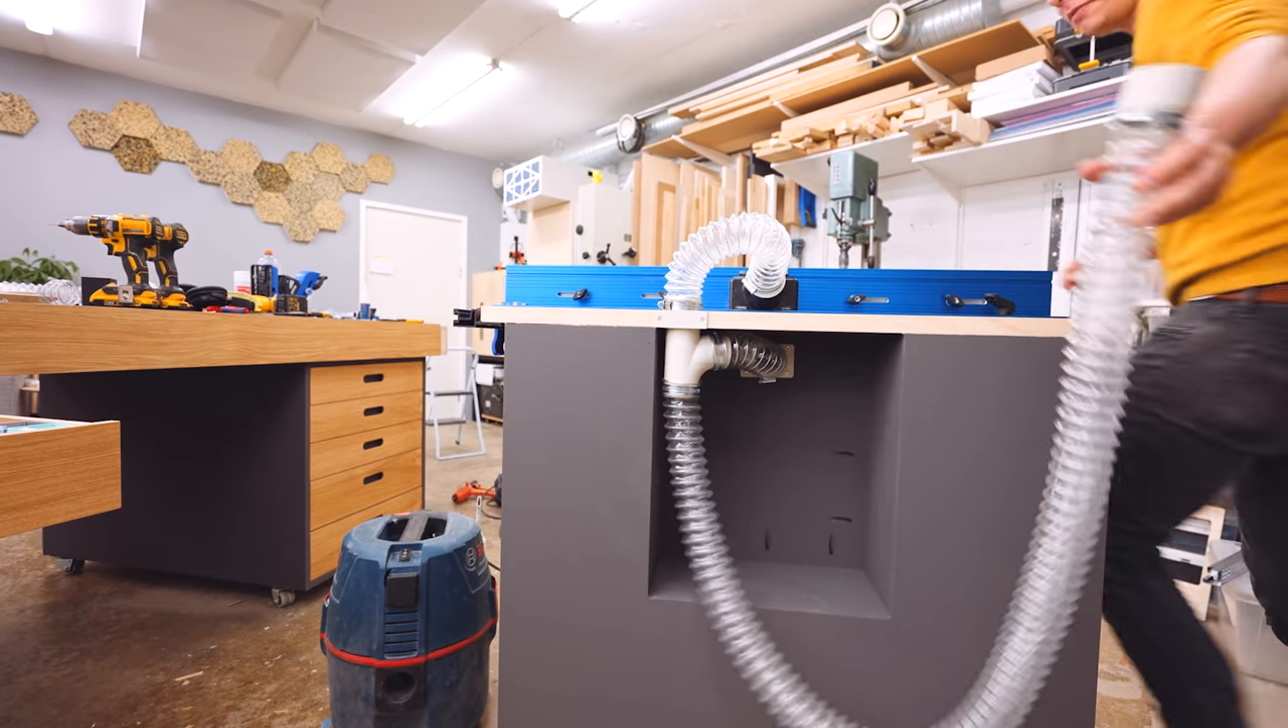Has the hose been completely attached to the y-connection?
Yes.